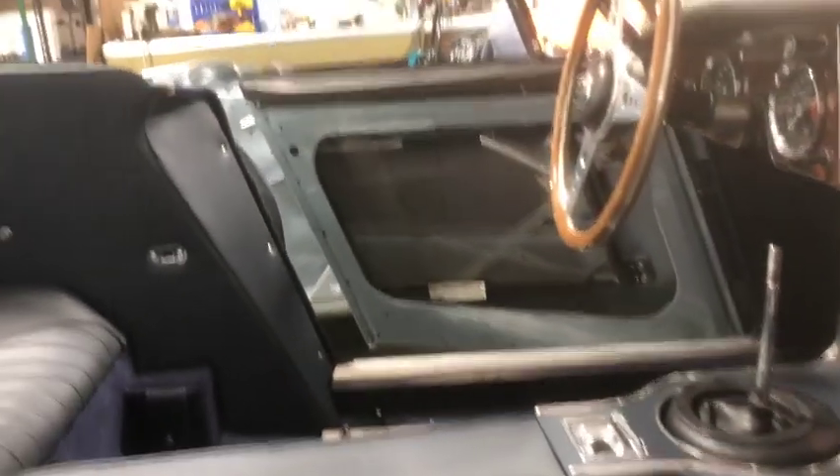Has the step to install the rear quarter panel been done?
Yes.